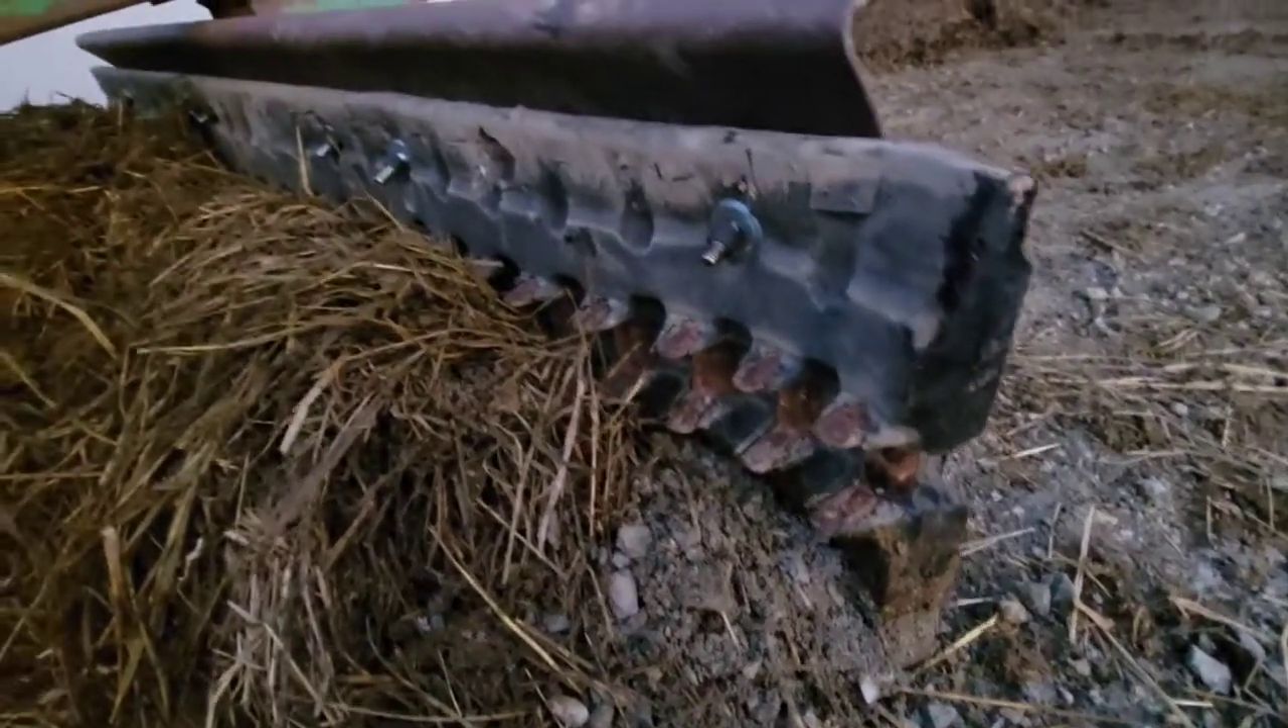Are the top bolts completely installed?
Yes.